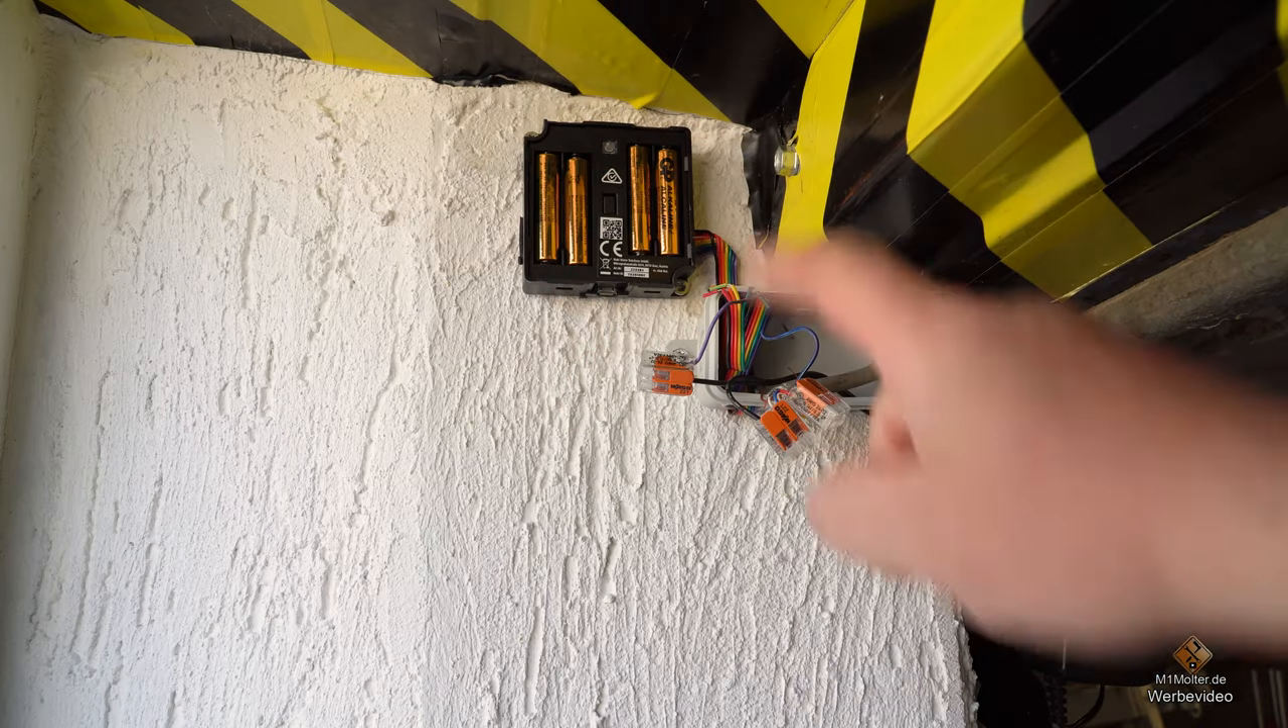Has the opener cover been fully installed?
No.